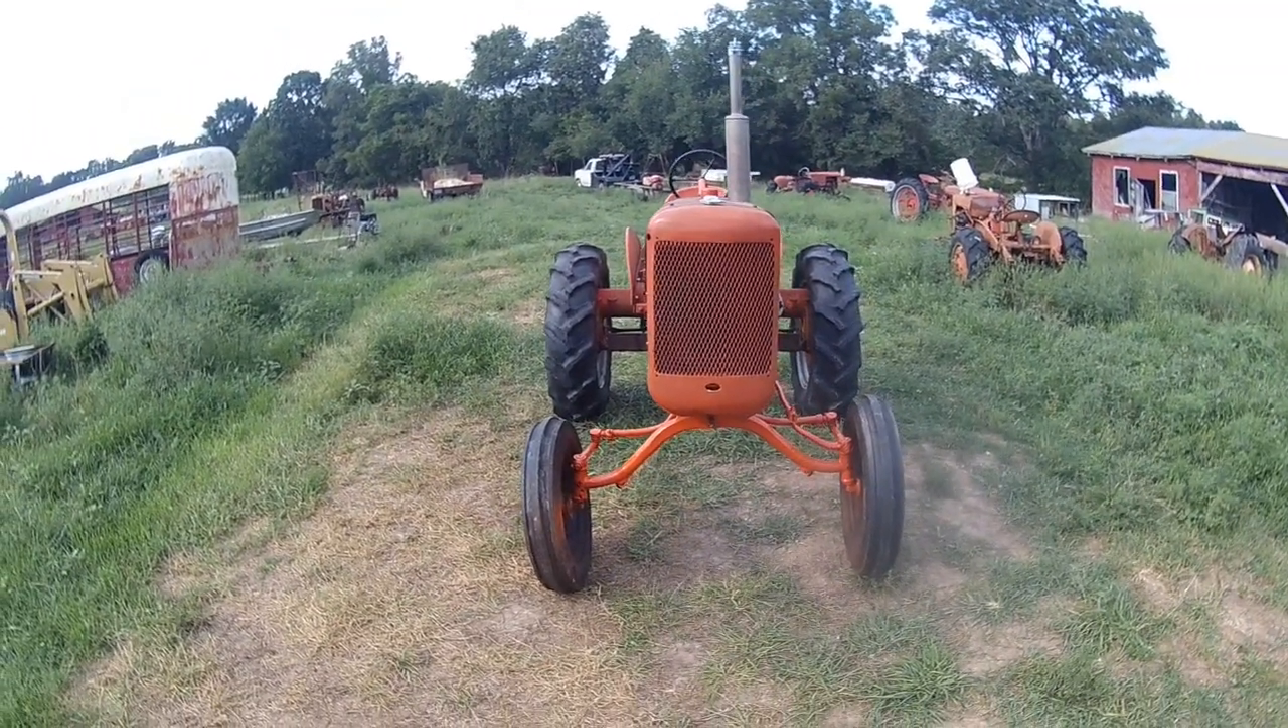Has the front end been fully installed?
Yes.